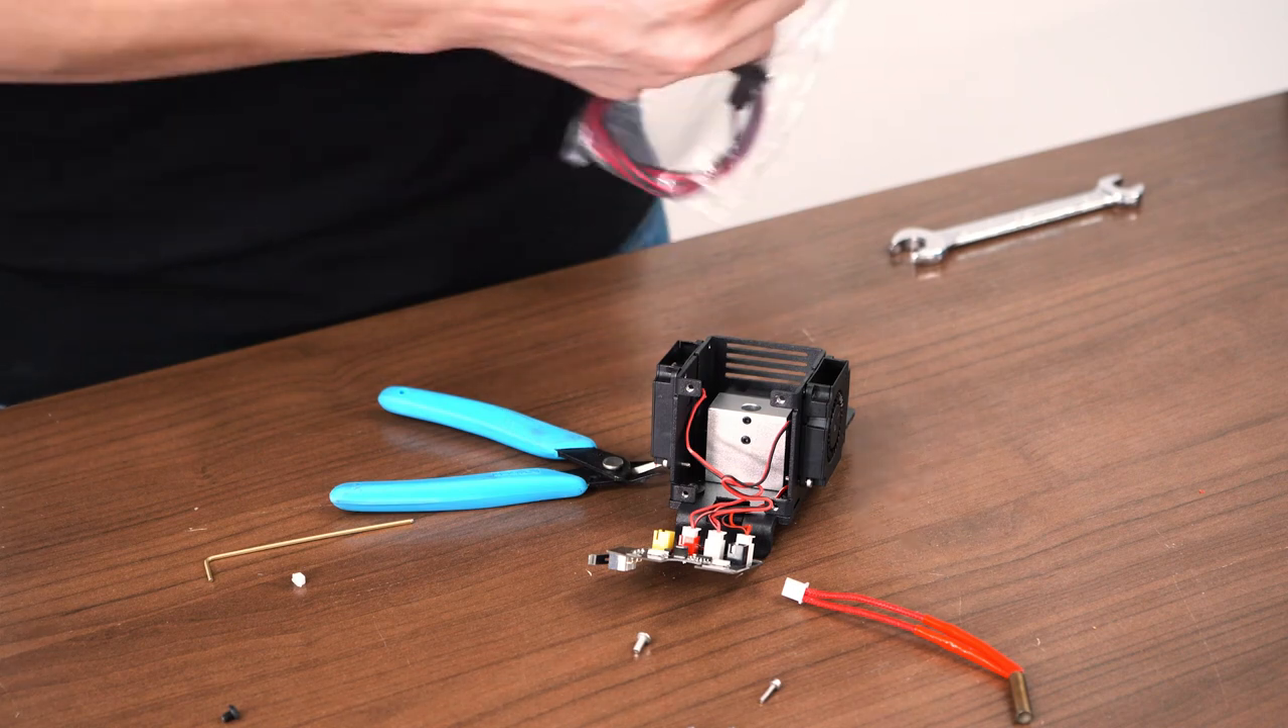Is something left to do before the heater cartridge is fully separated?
No.